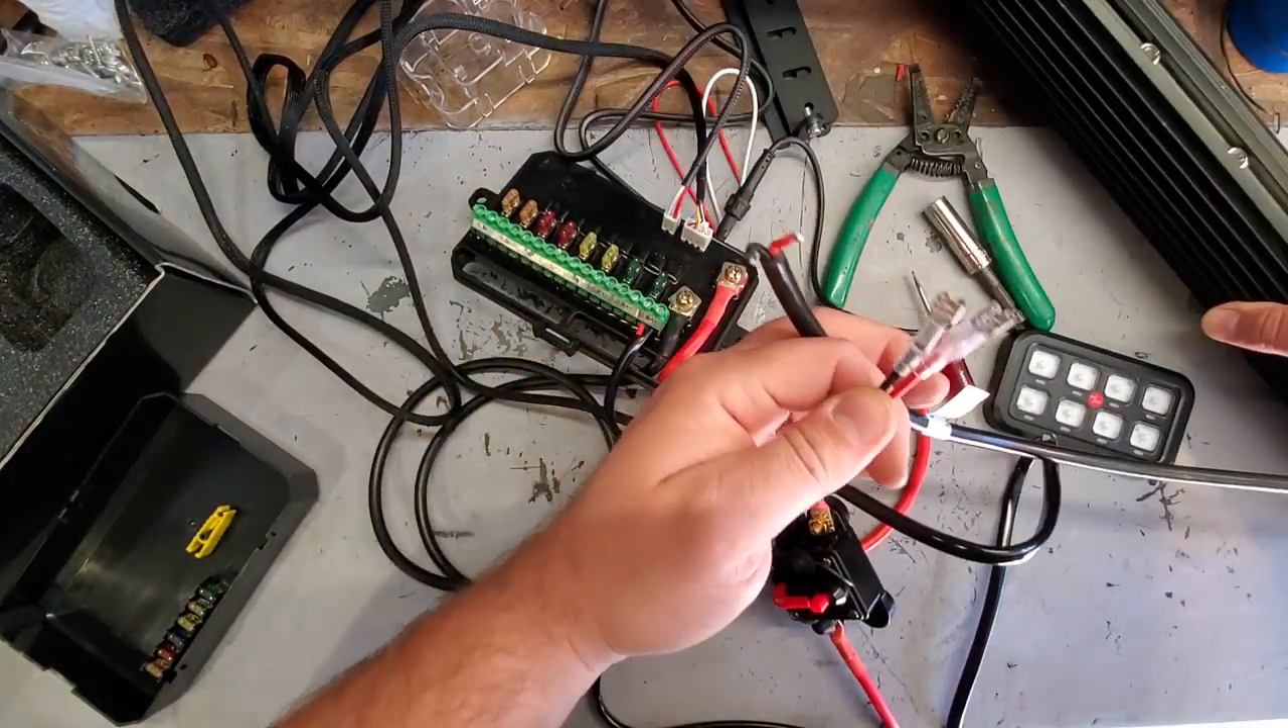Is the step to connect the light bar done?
No.